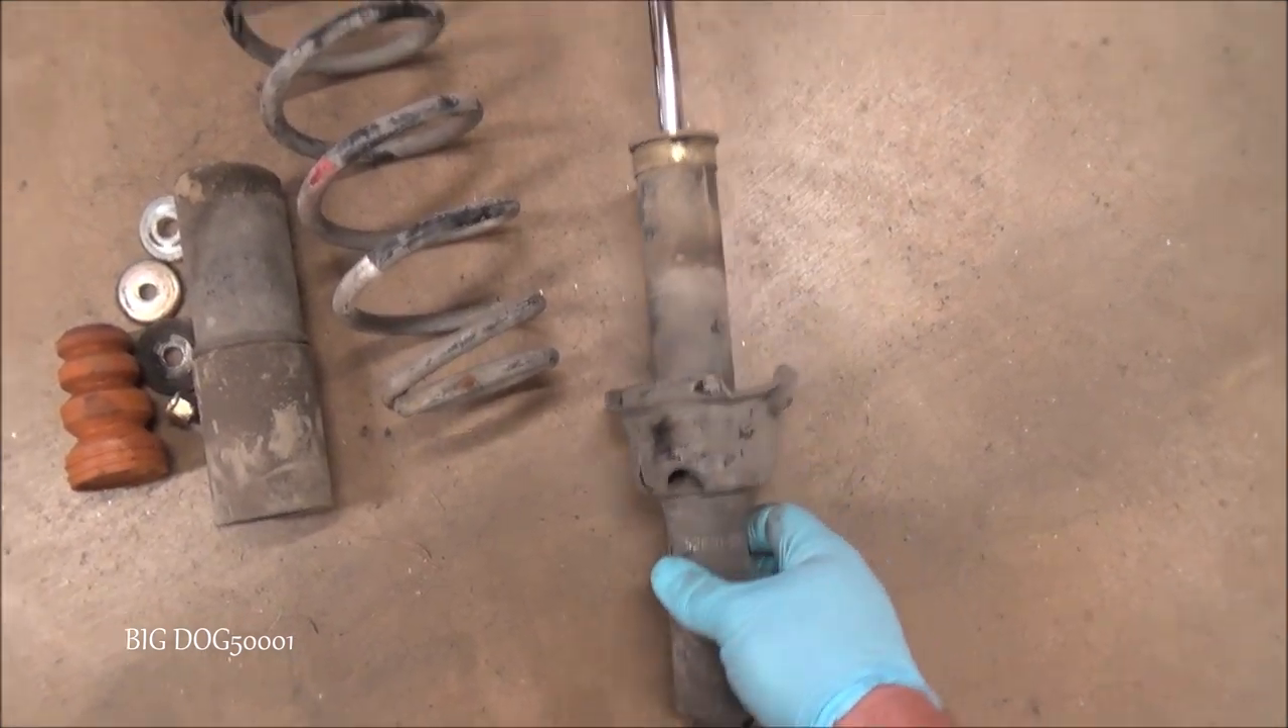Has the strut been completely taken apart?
Yes.